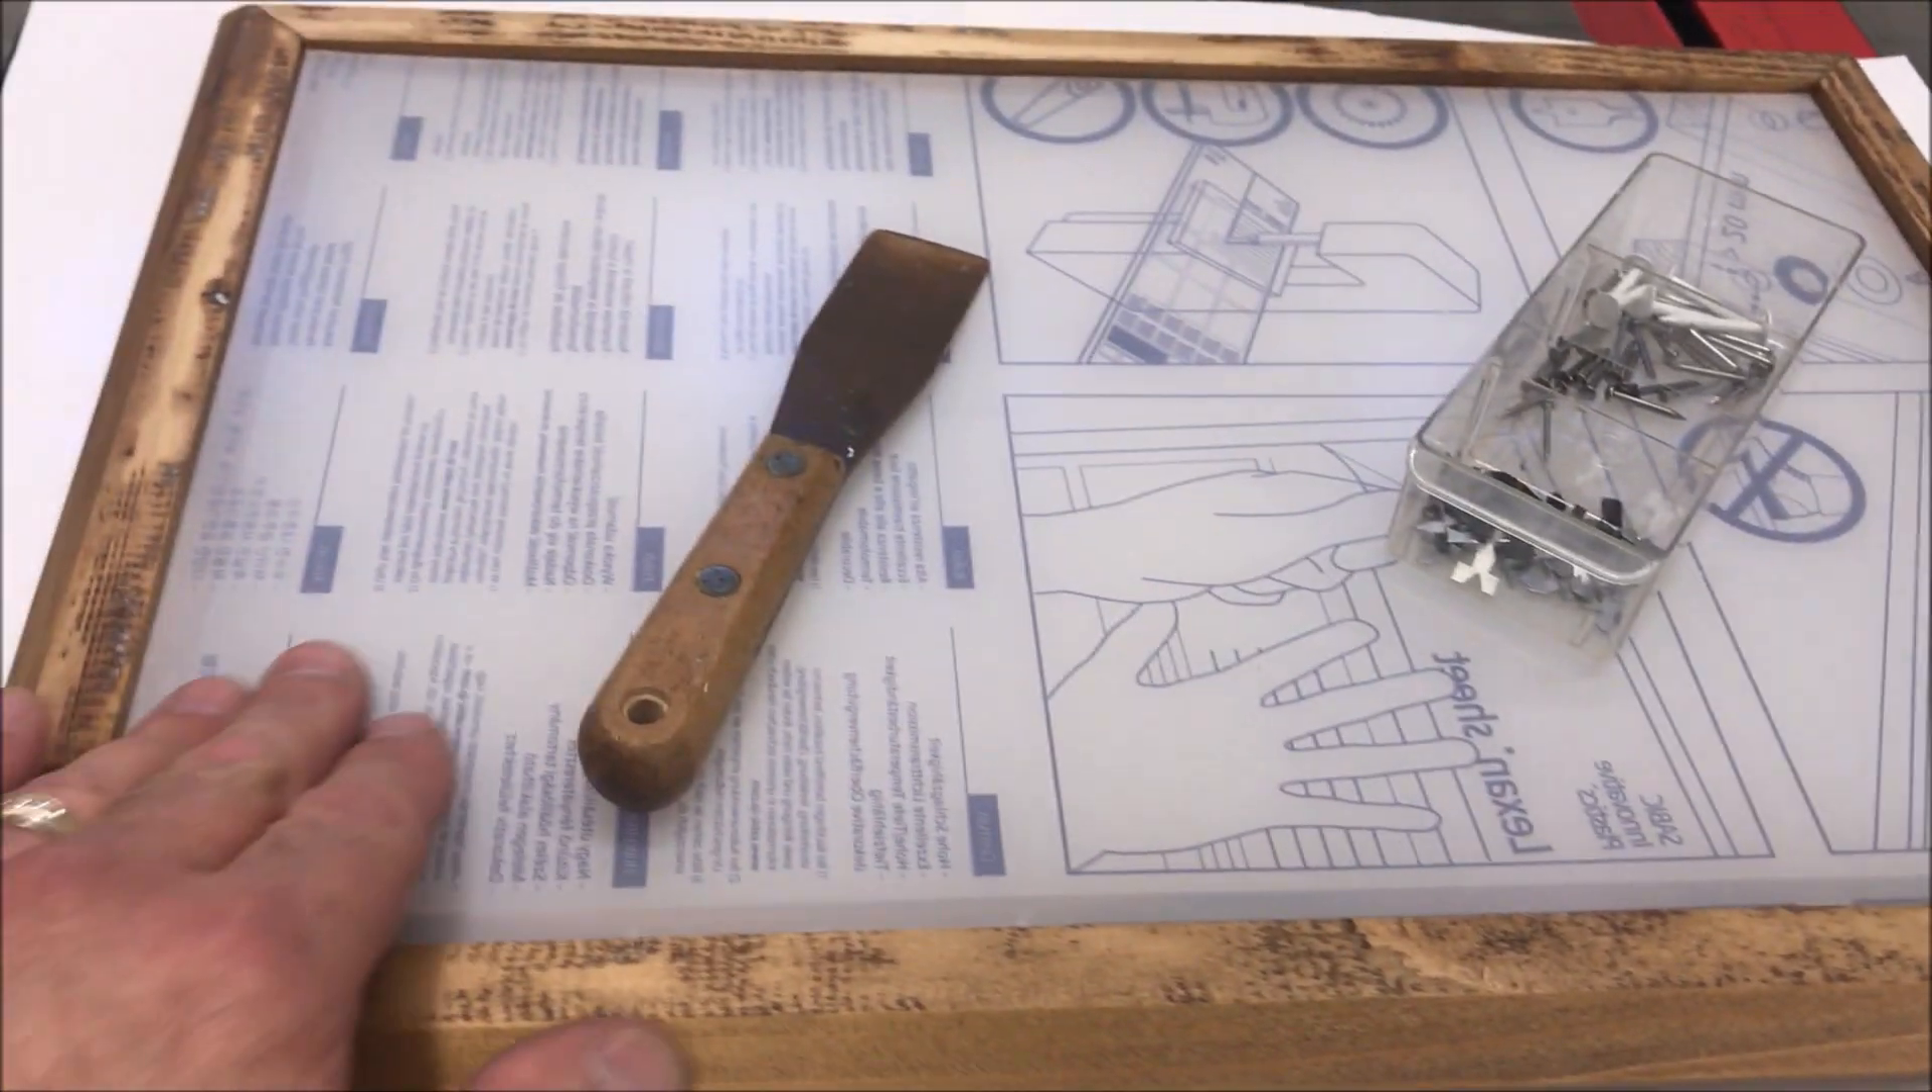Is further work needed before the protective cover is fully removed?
Yes.